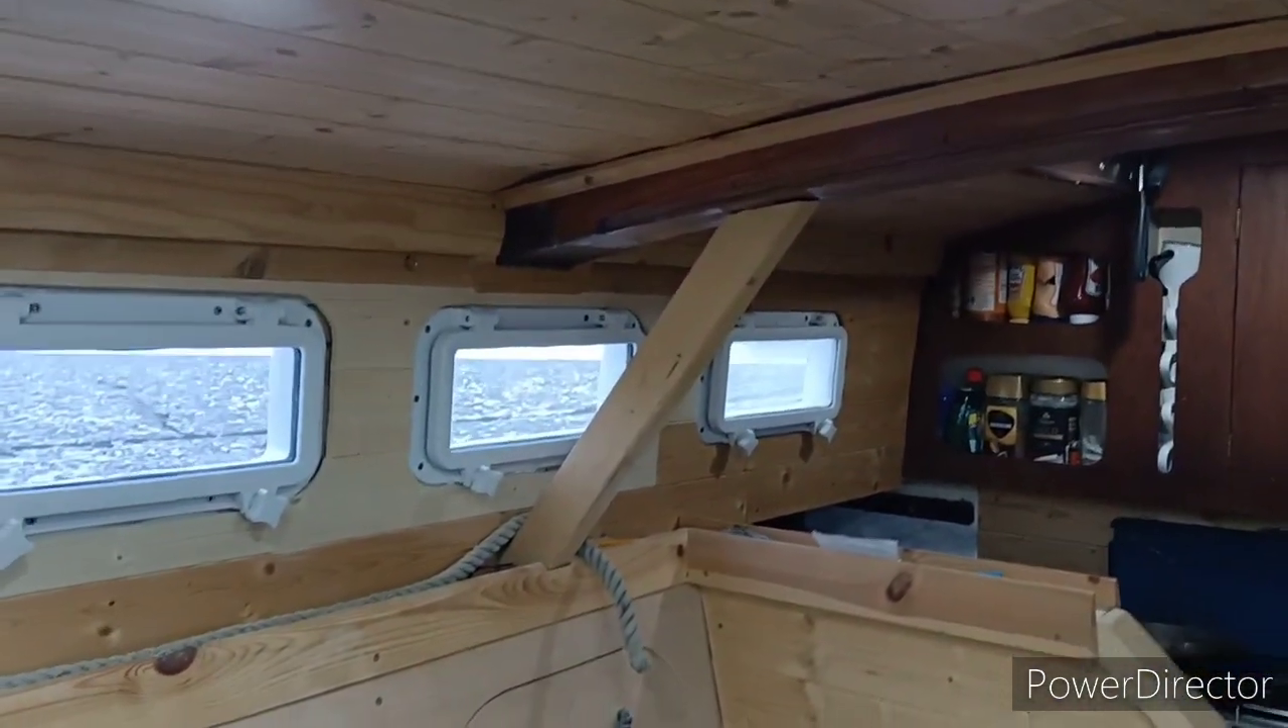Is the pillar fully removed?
No.